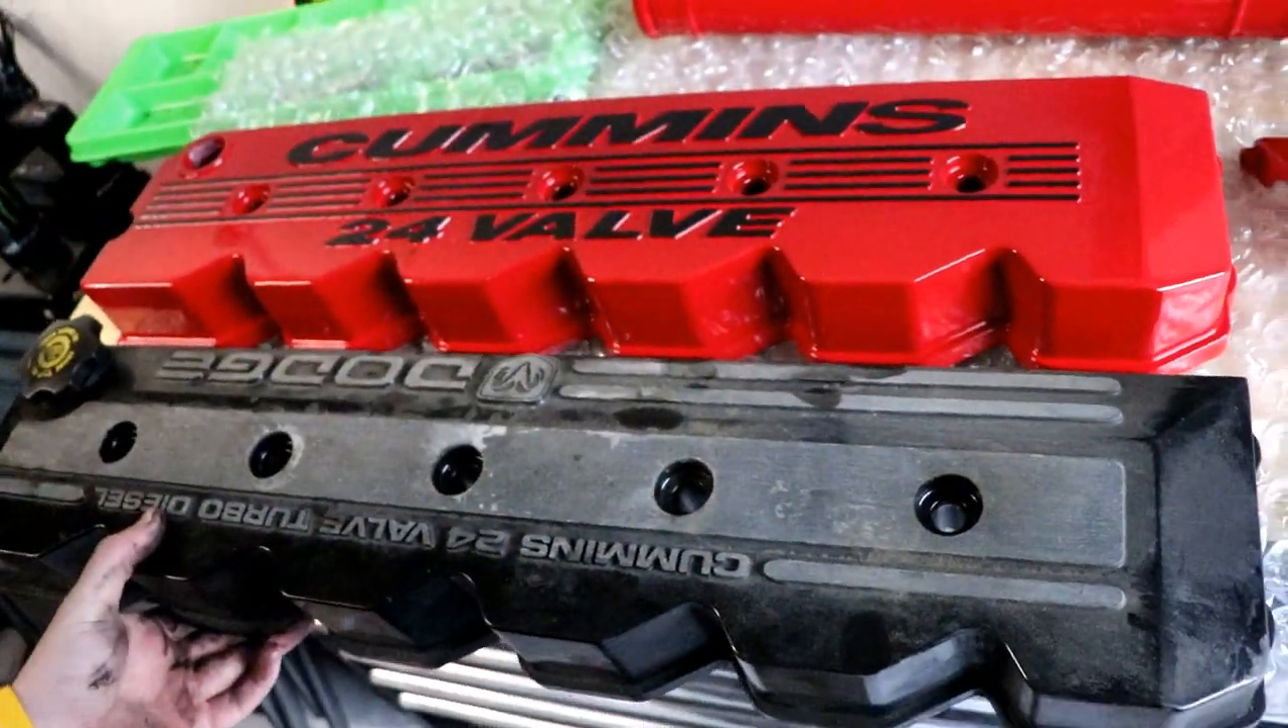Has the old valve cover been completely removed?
Yes.